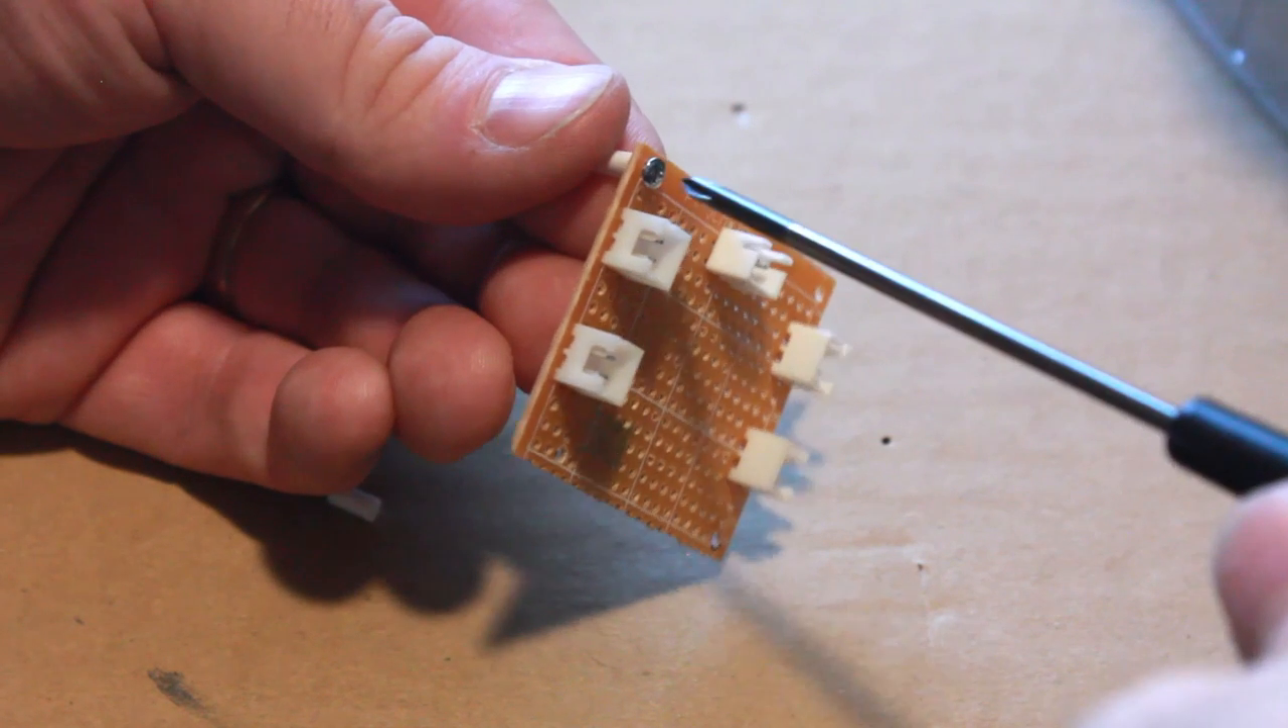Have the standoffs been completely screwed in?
No.